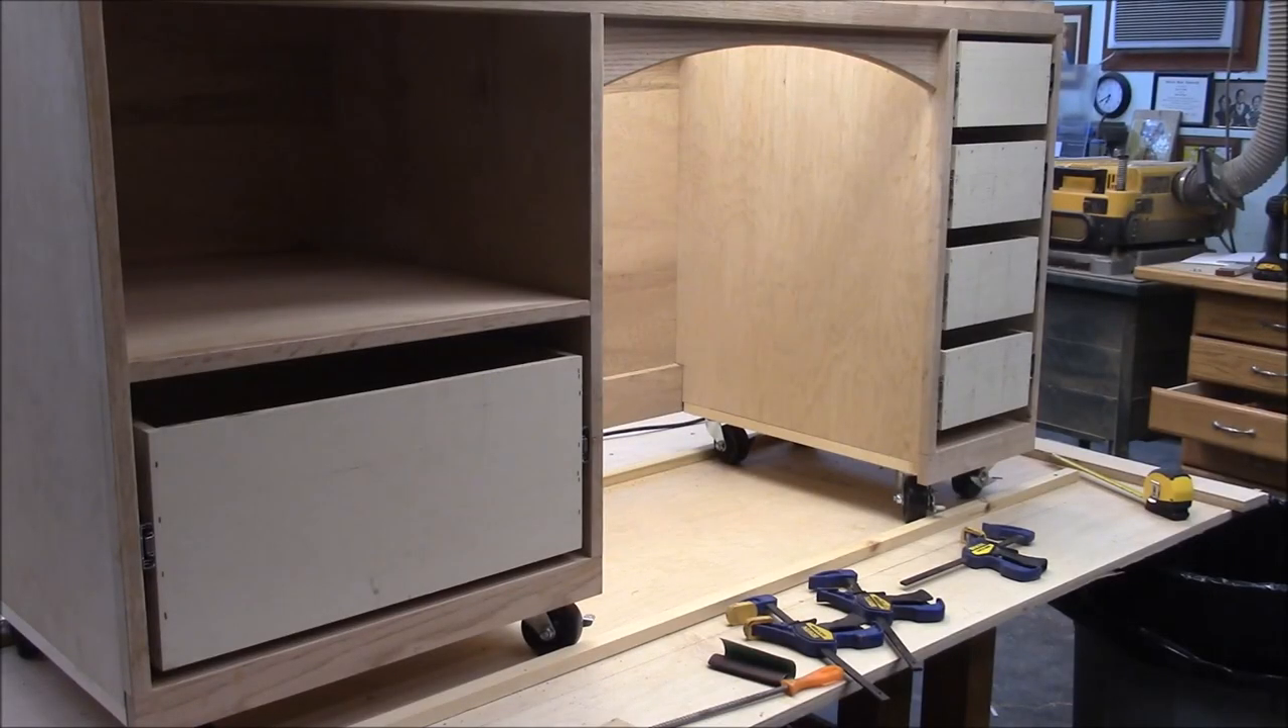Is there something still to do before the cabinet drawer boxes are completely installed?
No.